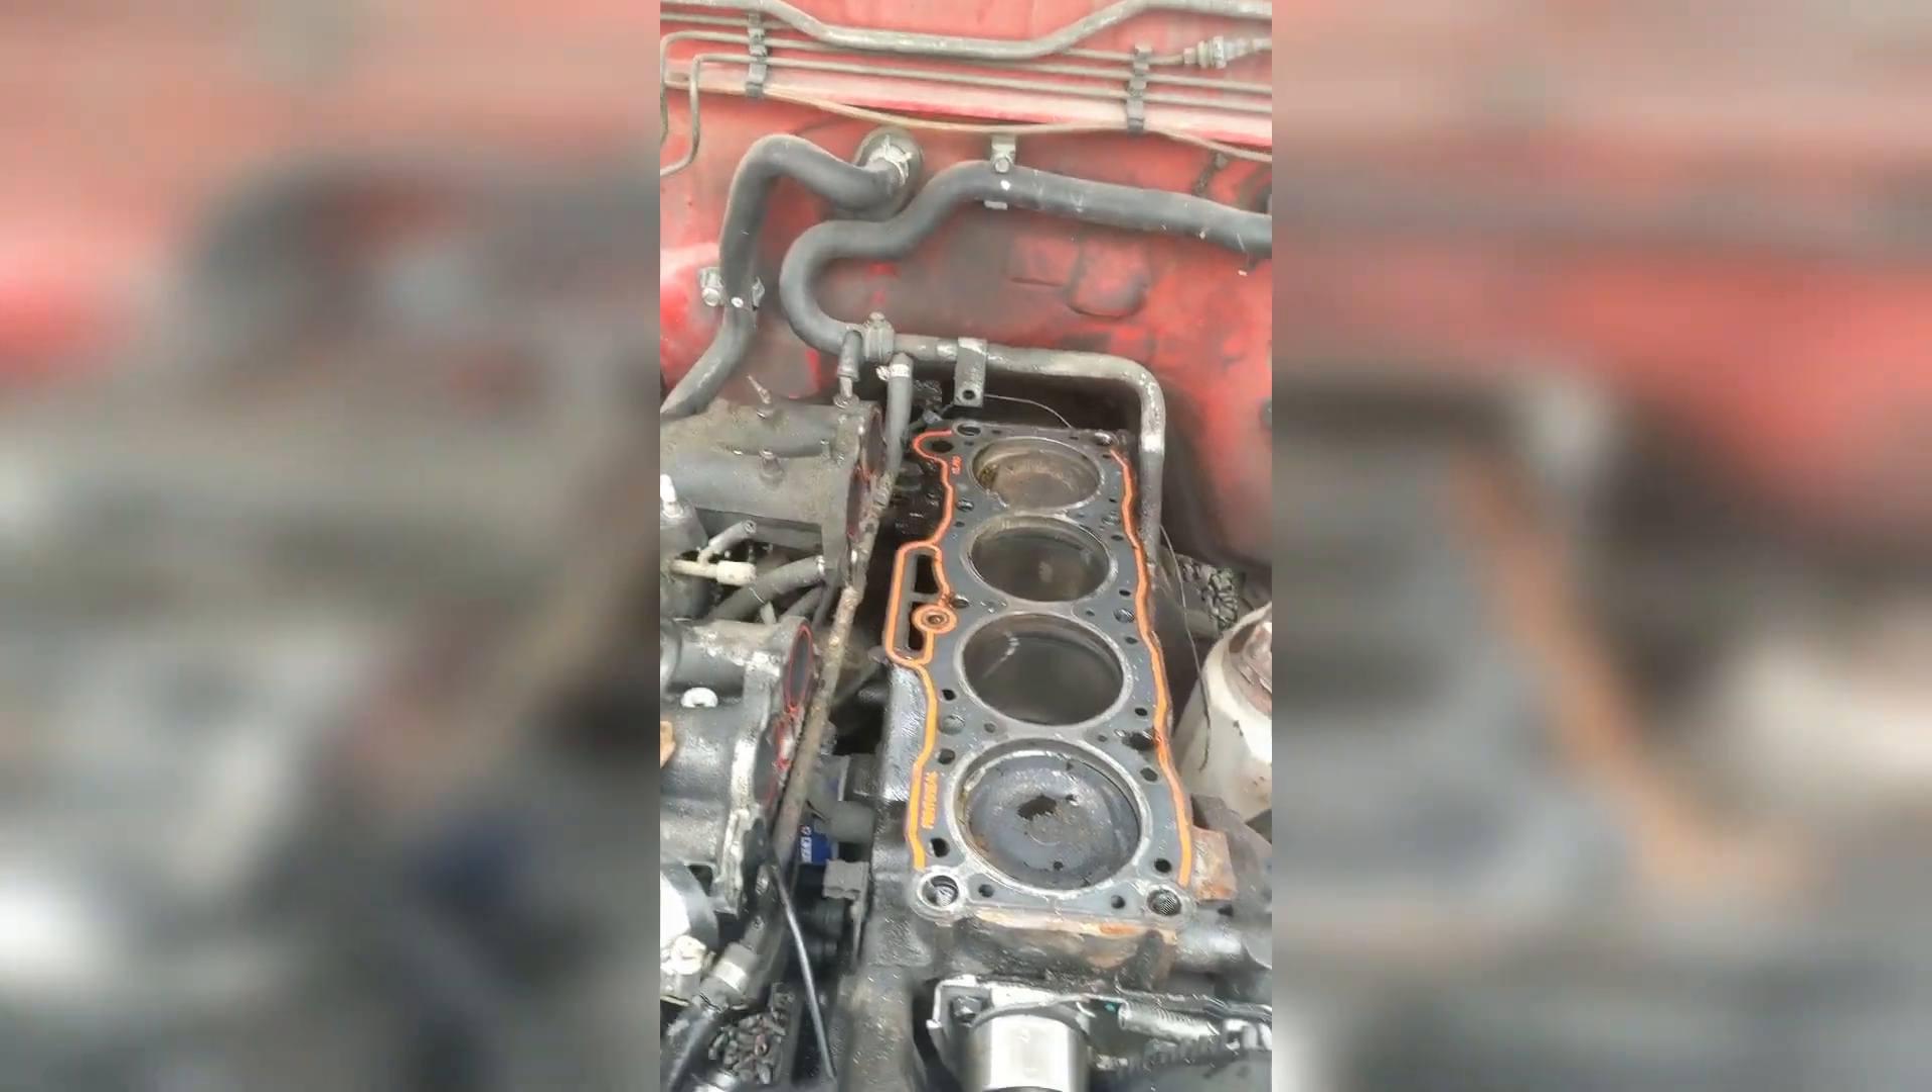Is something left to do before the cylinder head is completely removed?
No.